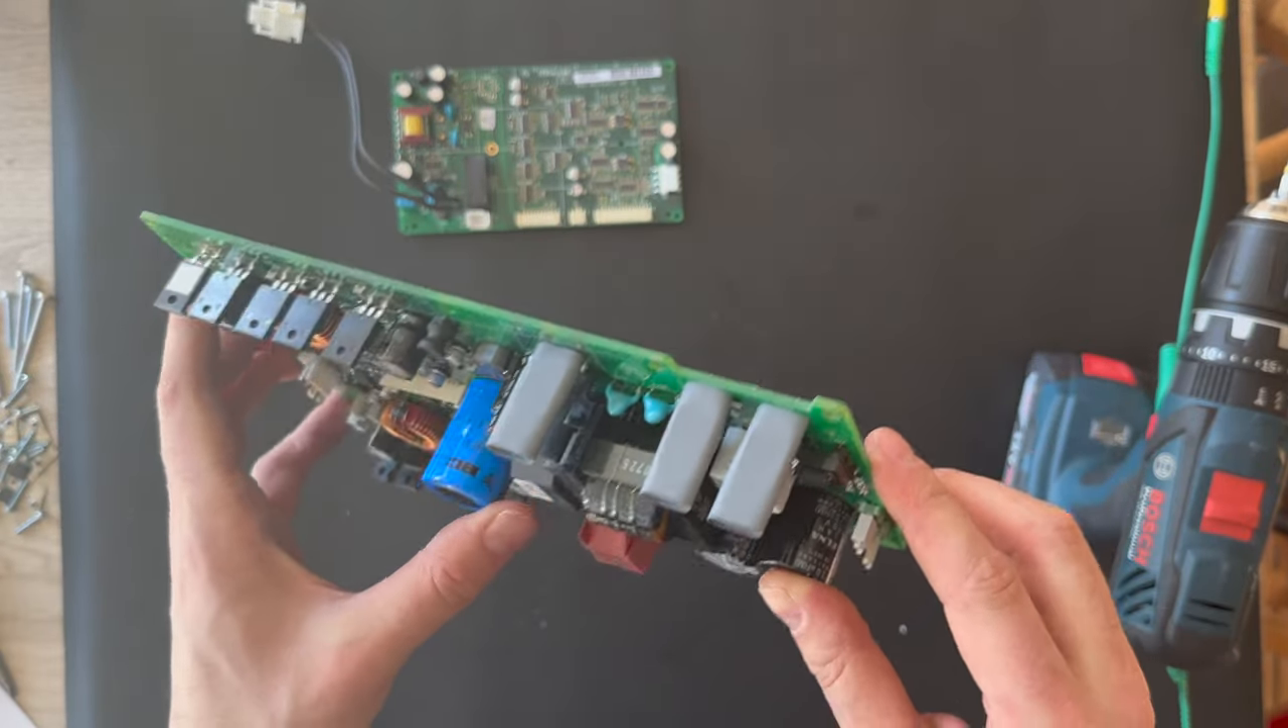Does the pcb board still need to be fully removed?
No.